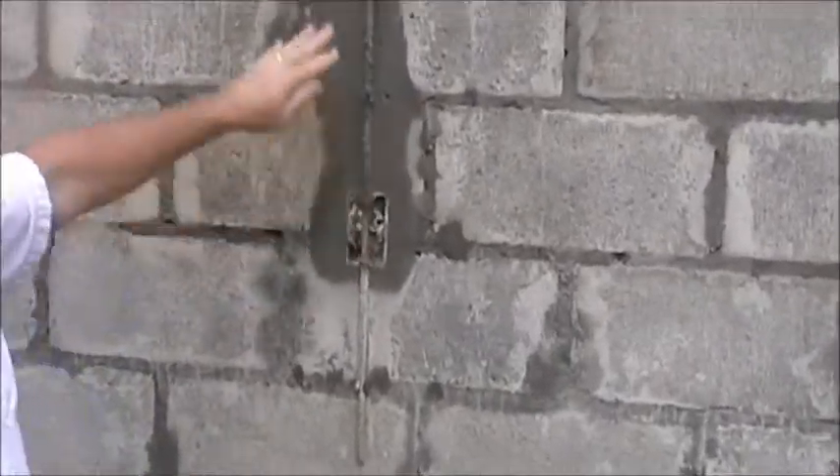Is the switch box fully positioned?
Yes.